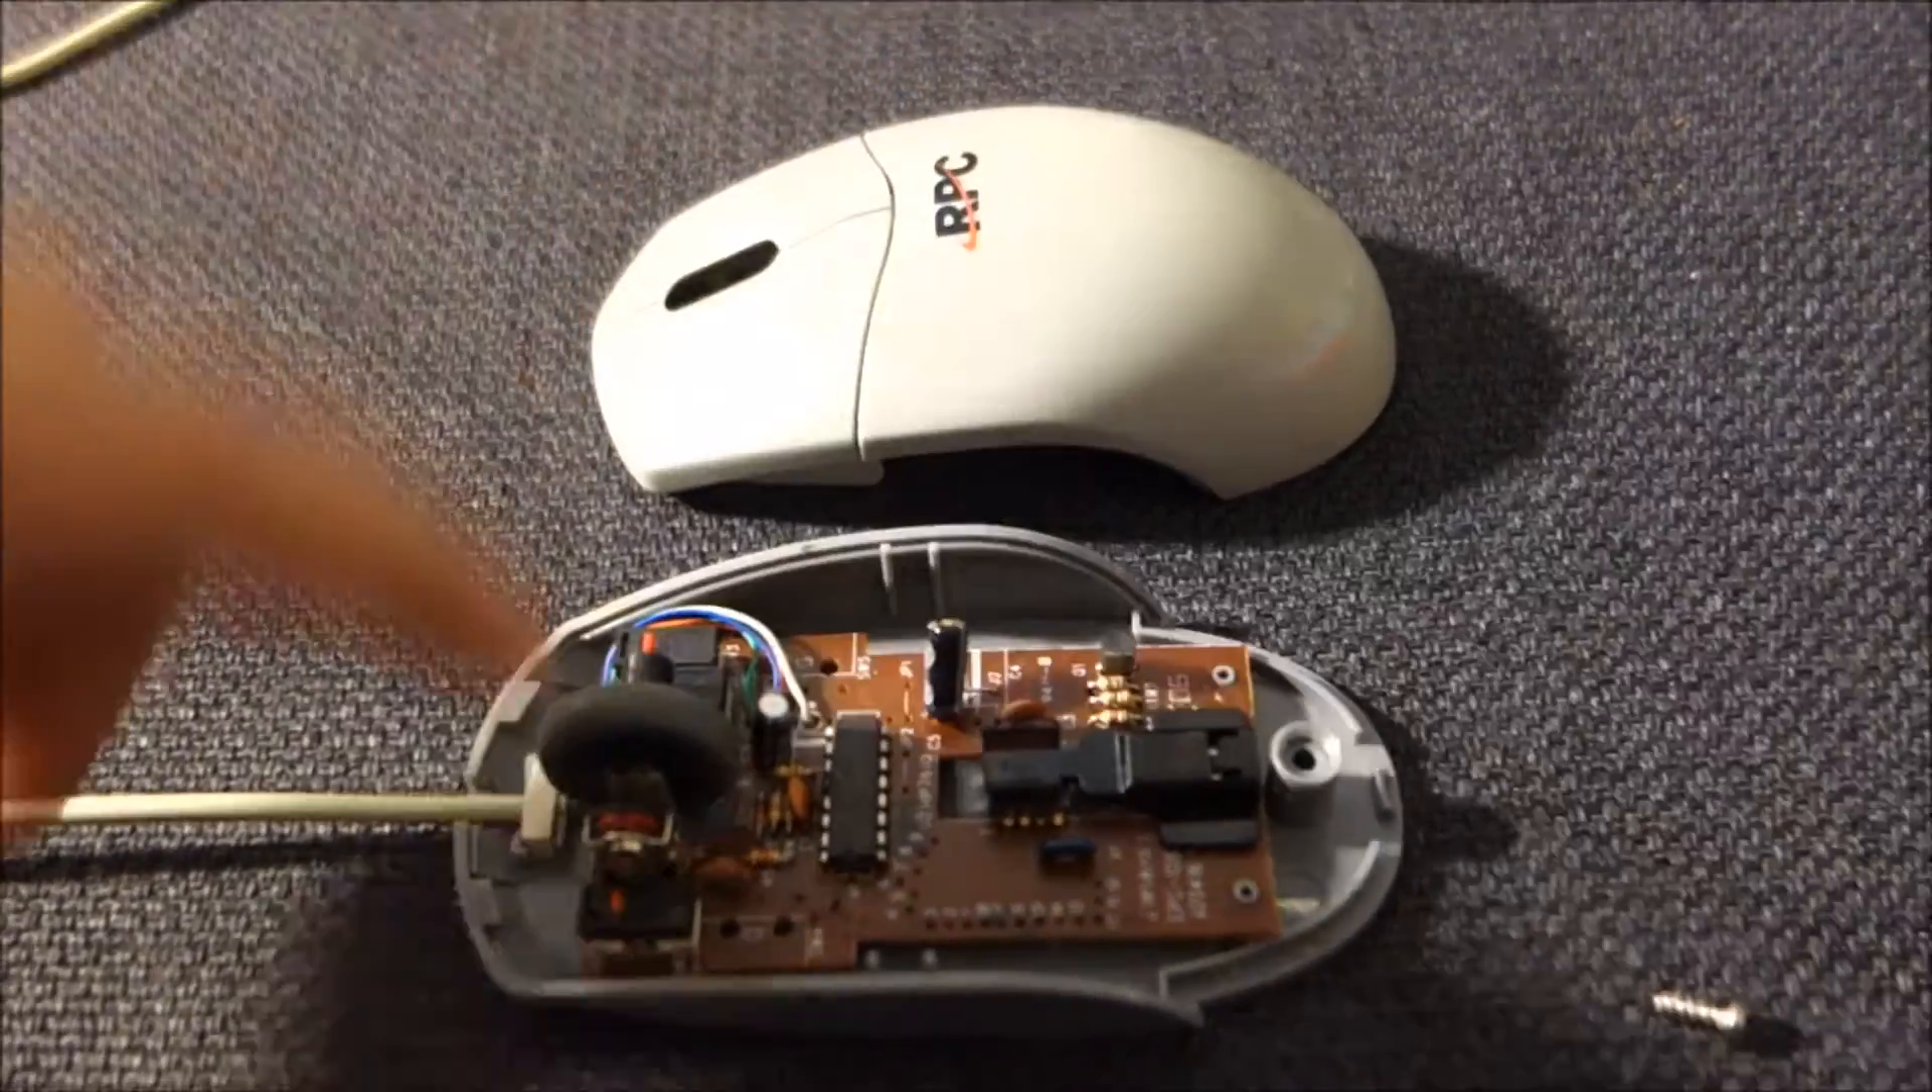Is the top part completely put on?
No.